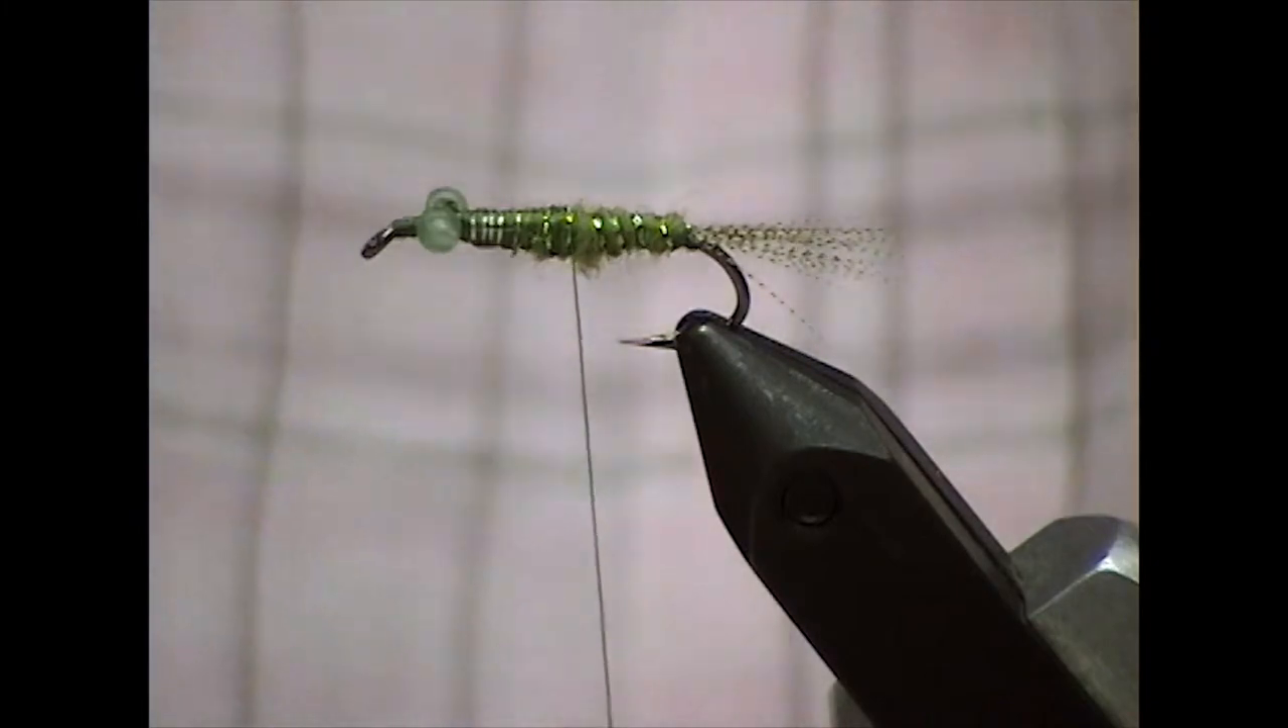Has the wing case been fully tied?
No.